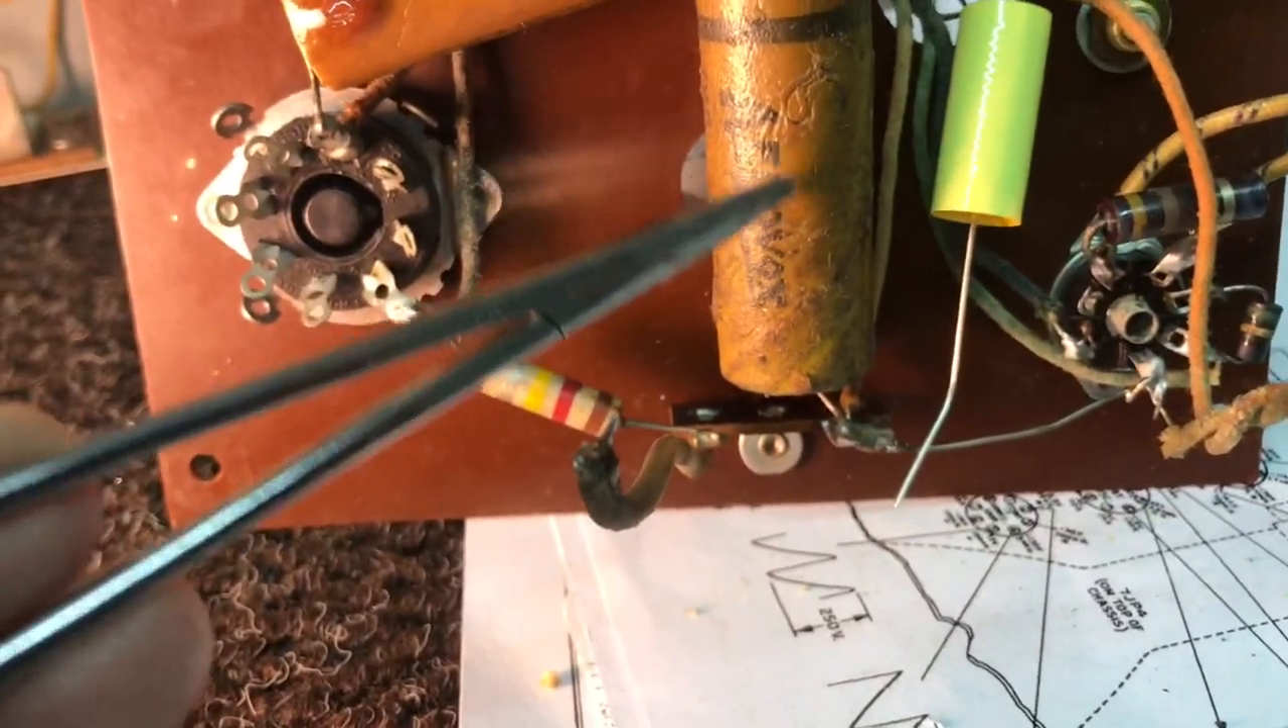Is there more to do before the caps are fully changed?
Yes.